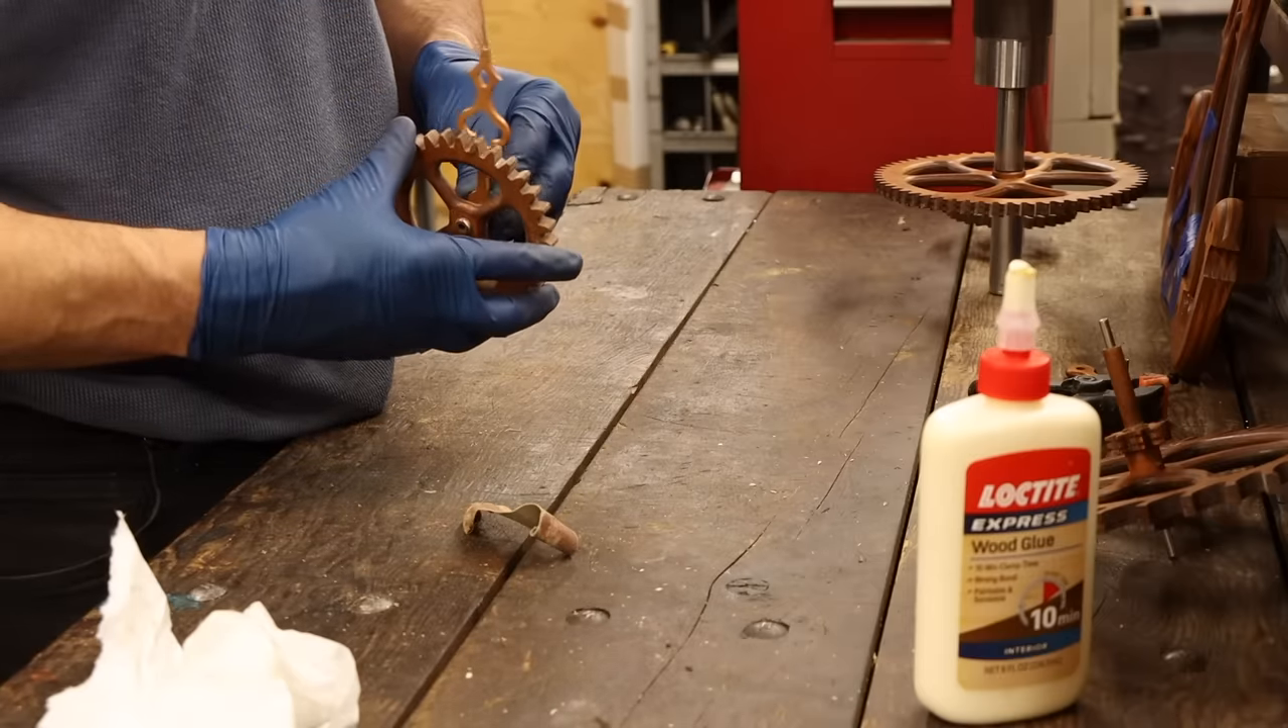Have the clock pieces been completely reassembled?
No.